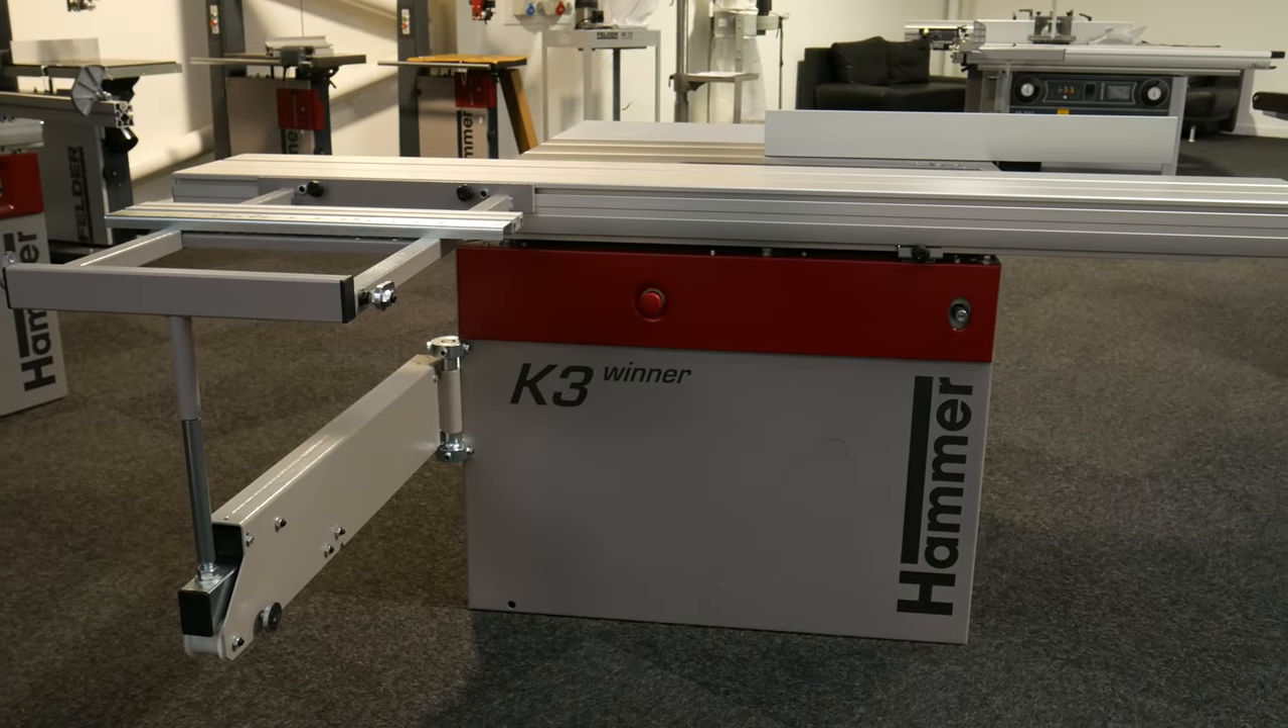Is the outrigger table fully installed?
Yes.